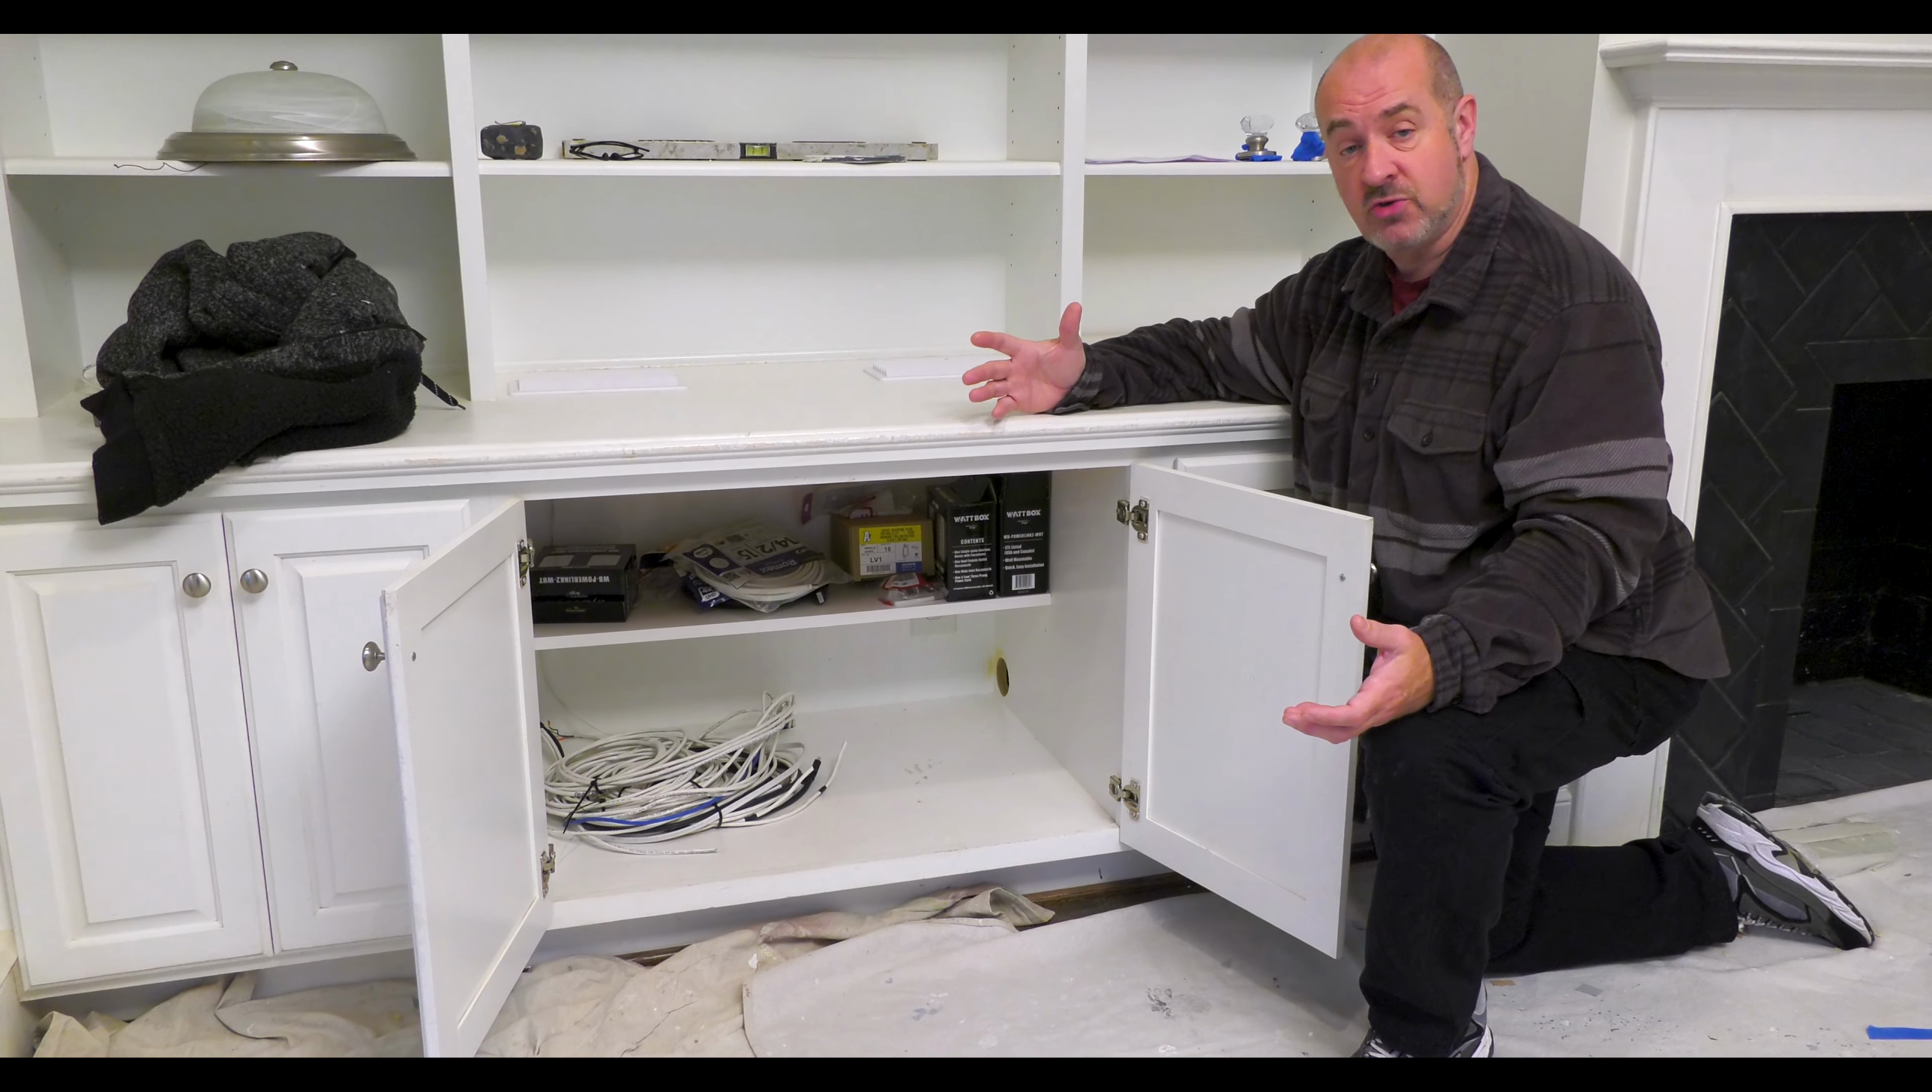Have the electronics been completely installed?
No.